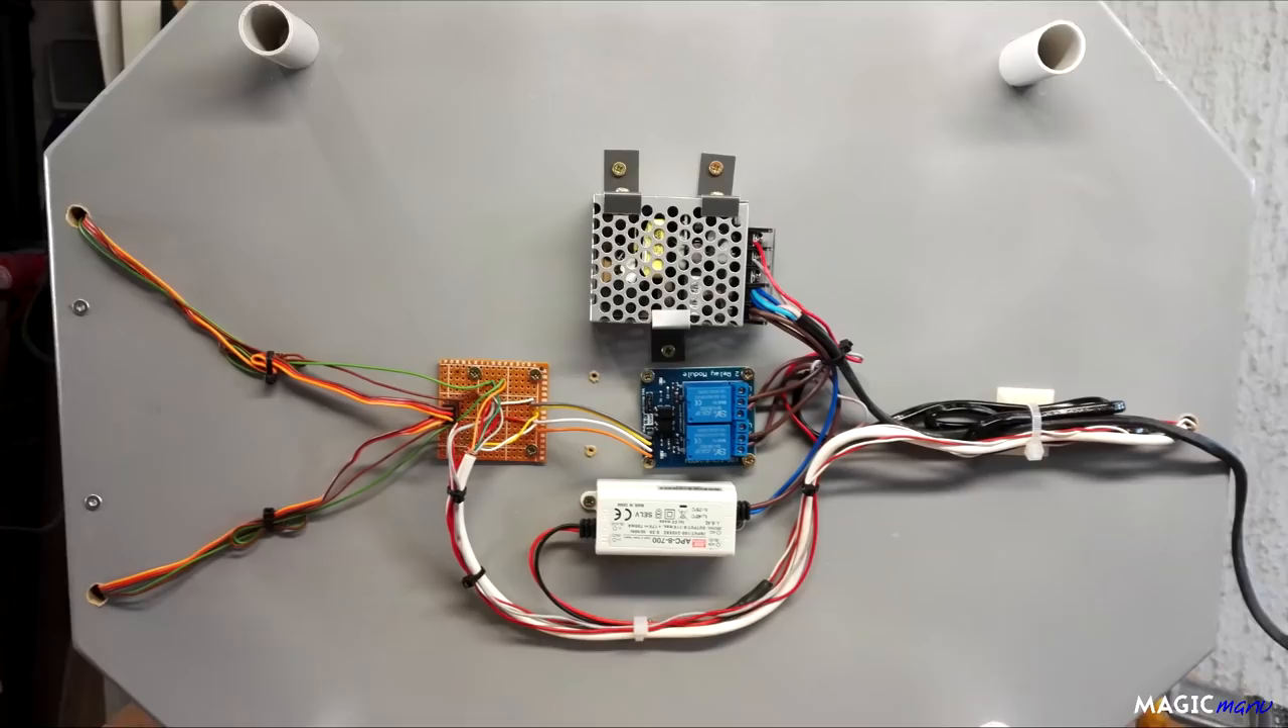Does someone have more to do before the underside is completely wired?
No.